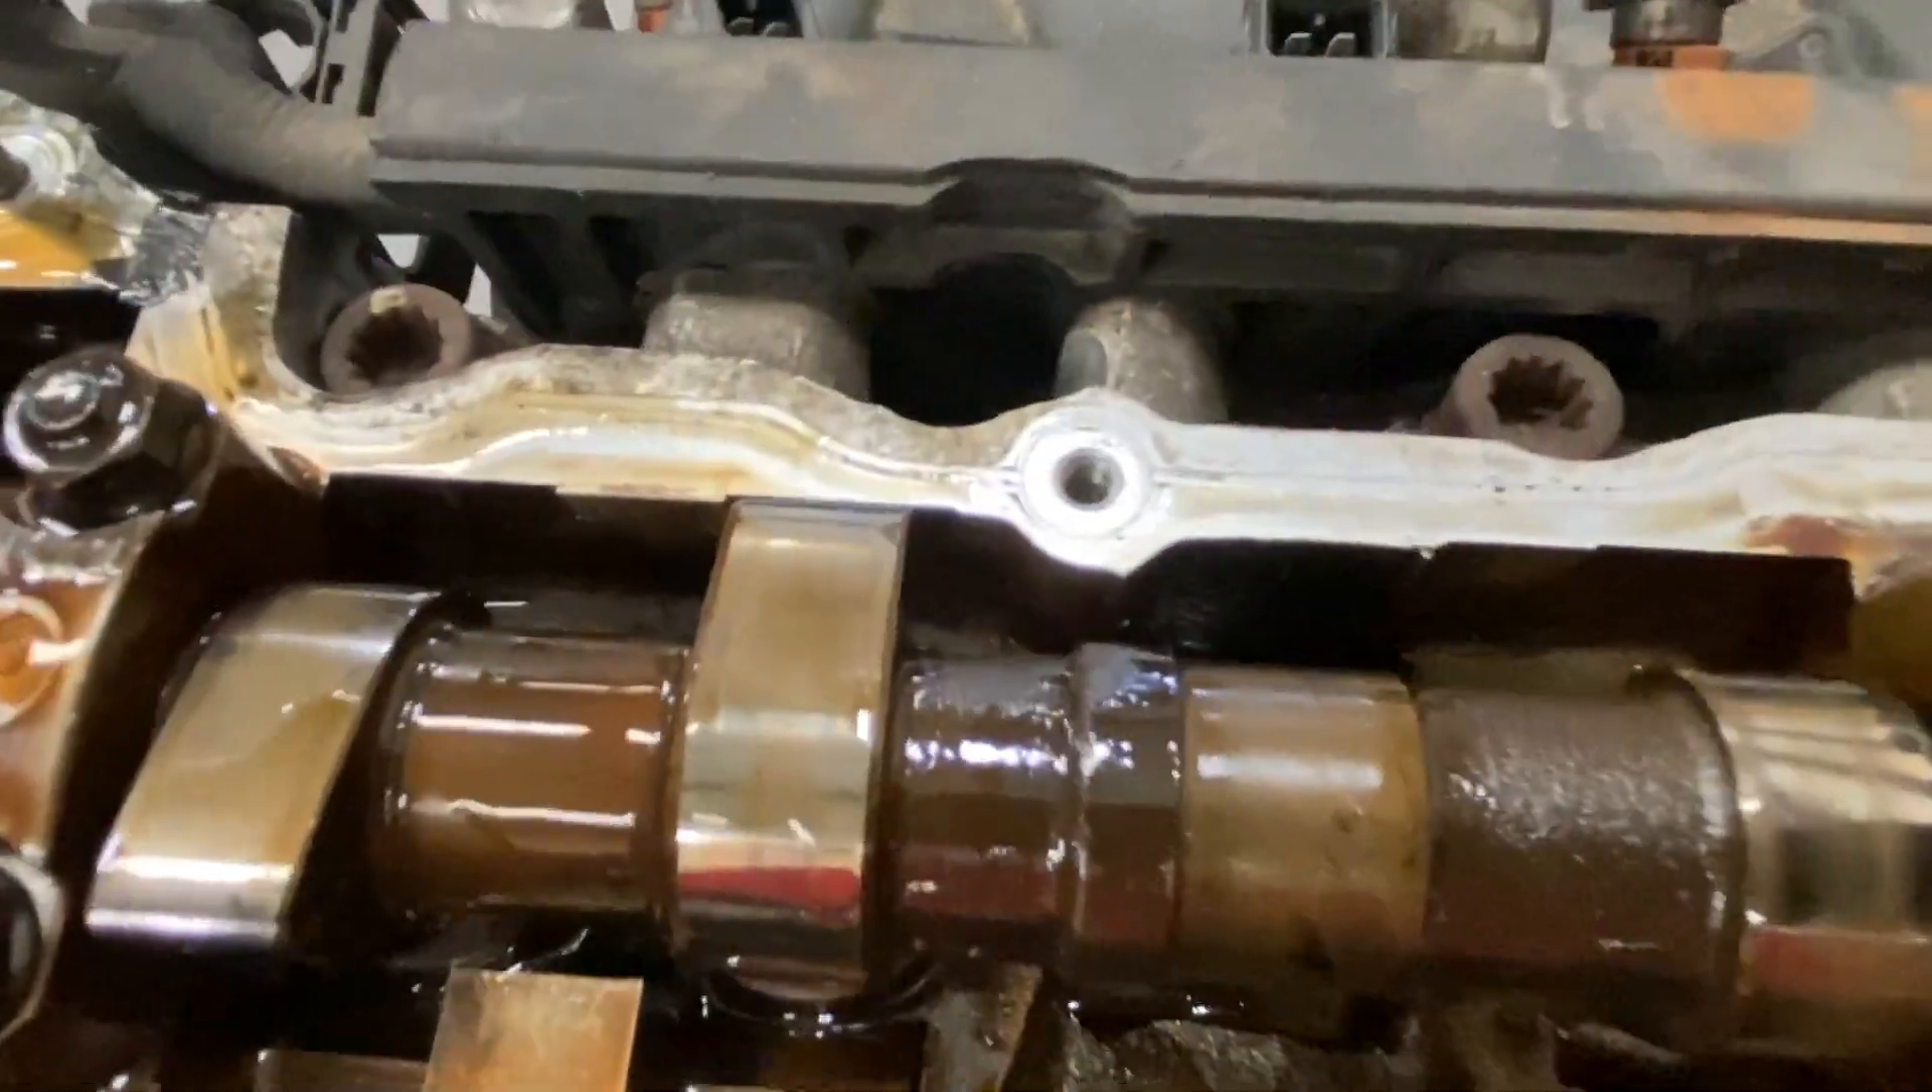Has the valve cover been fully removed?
Yes.